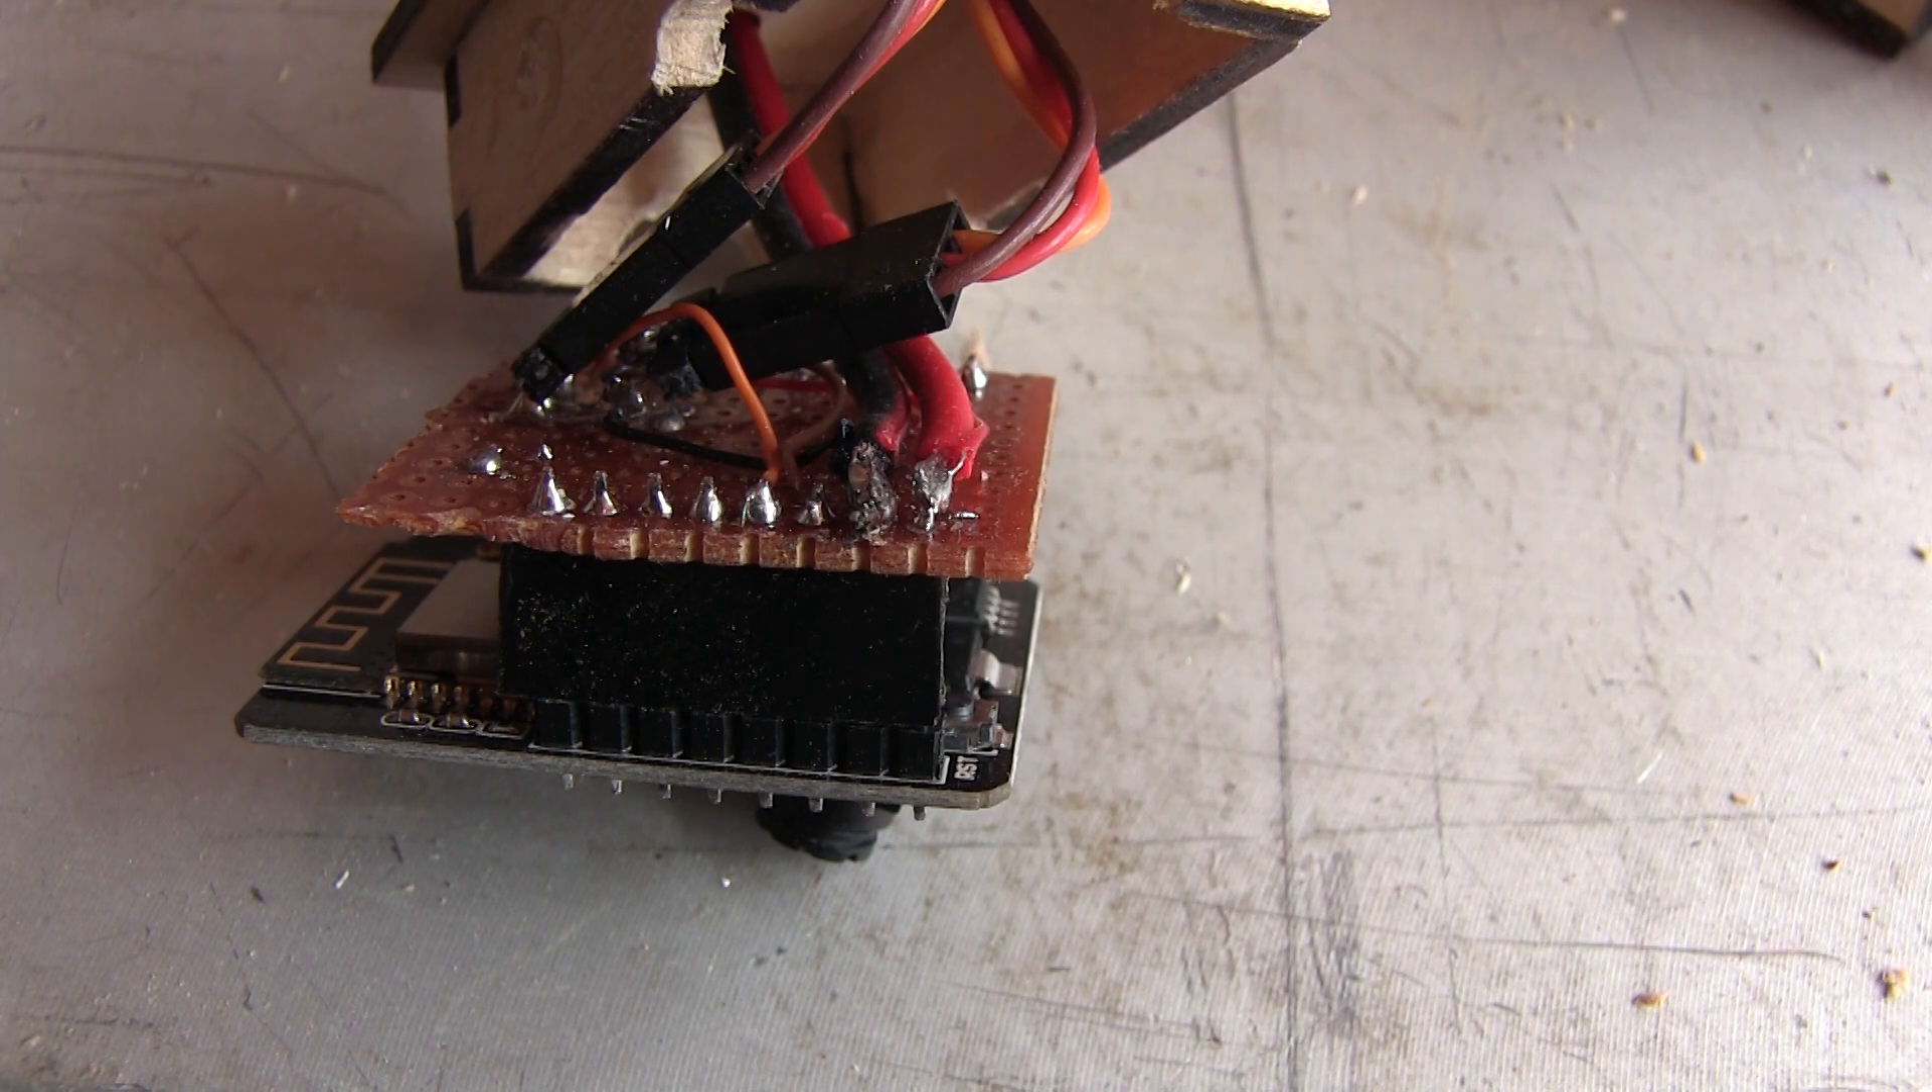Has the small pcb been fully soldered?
Yes.